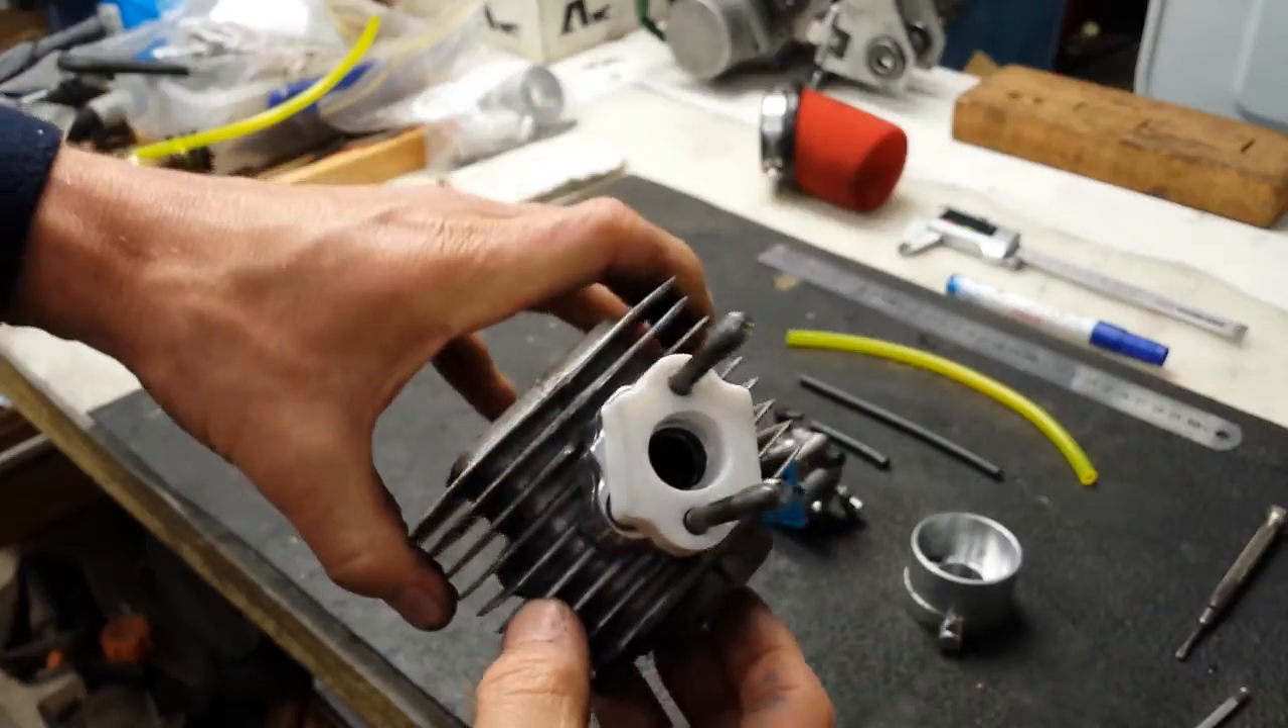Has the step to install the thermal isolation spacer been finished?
Yes.